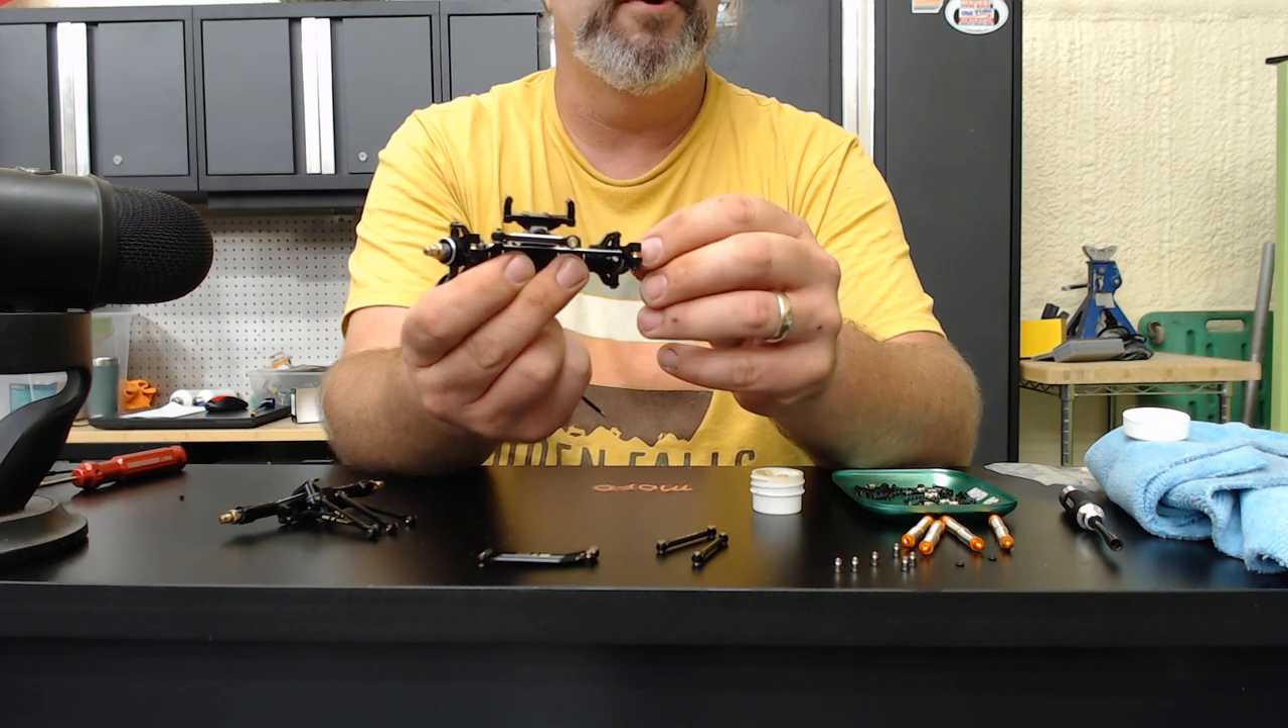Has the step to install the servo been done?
No.